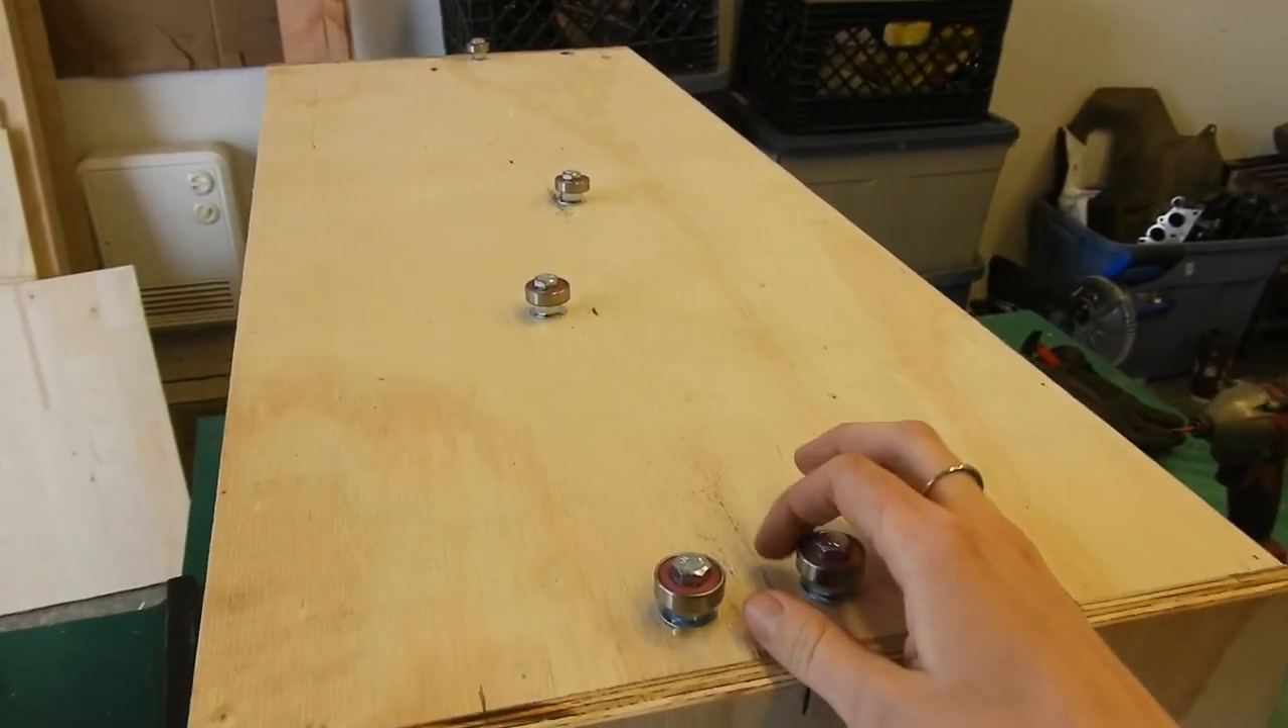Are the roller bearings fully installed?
Yes.